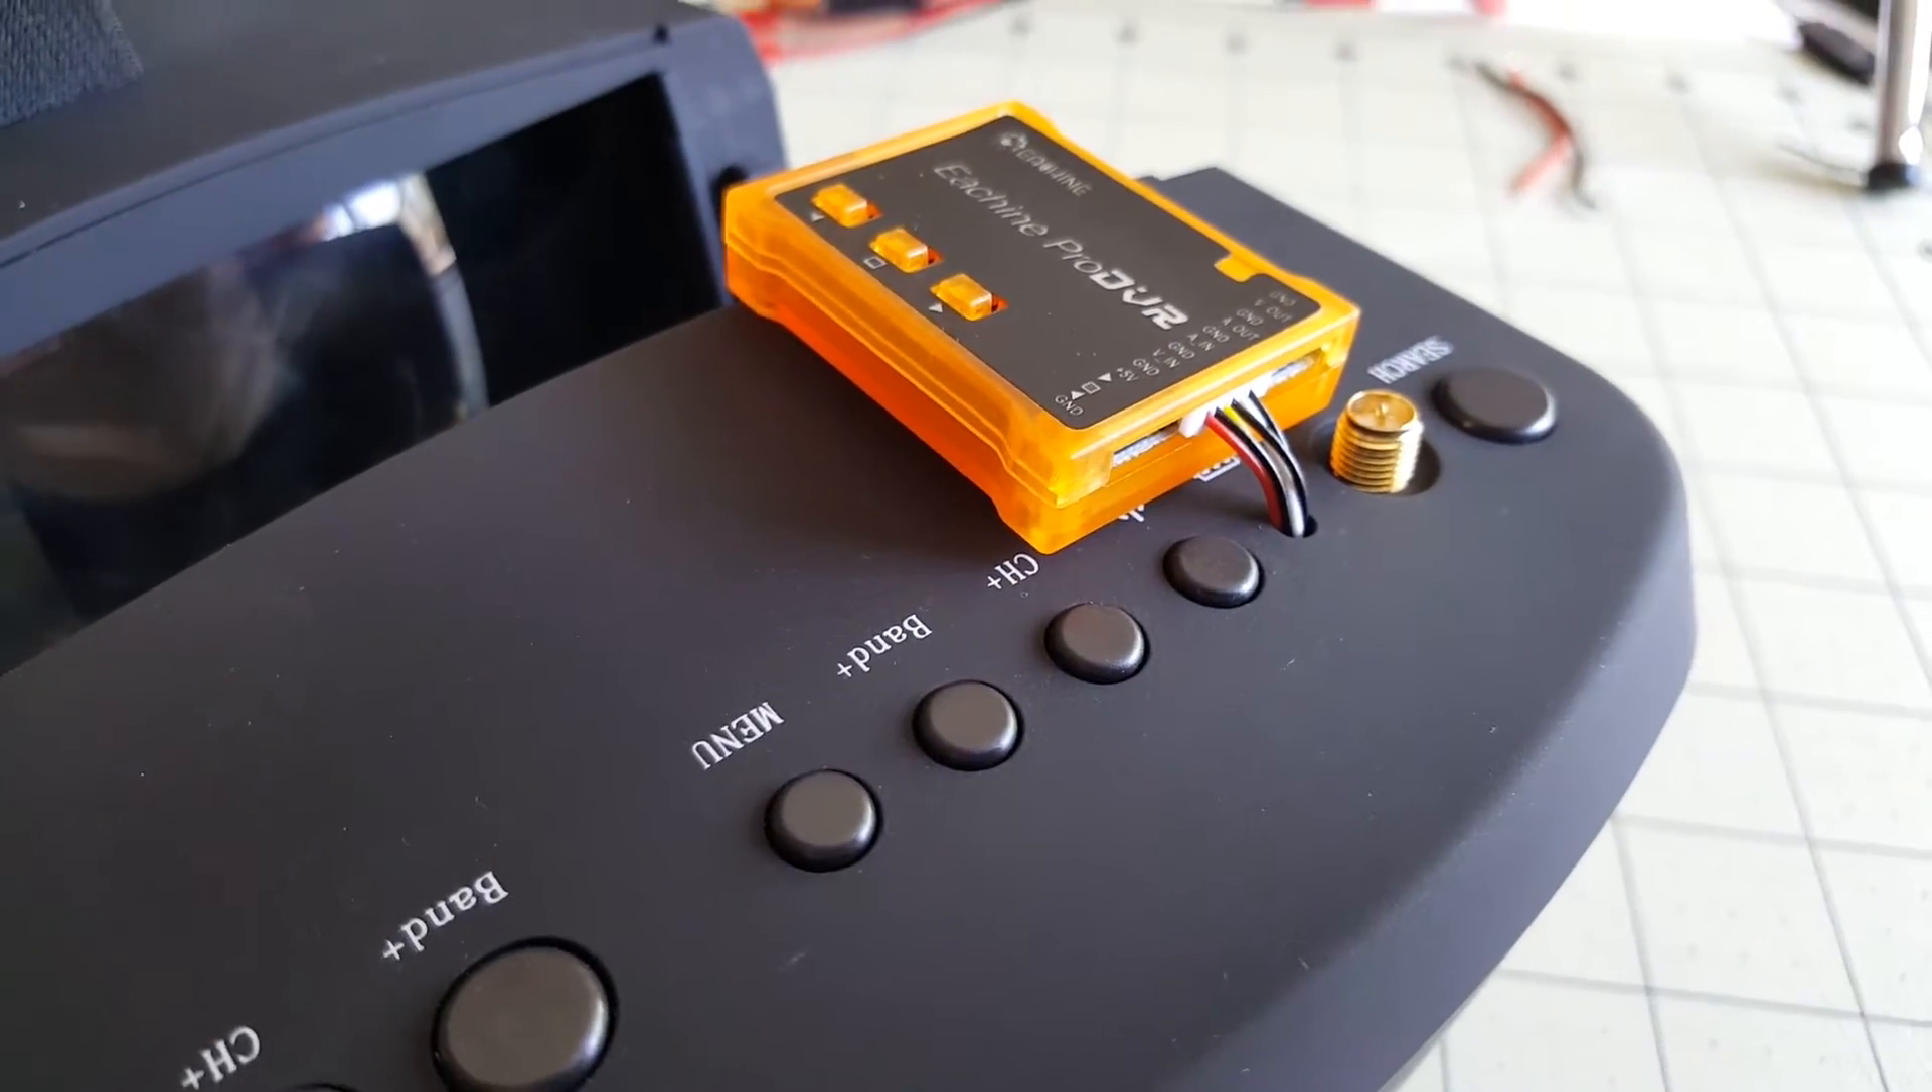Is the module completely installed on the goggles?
Yes.